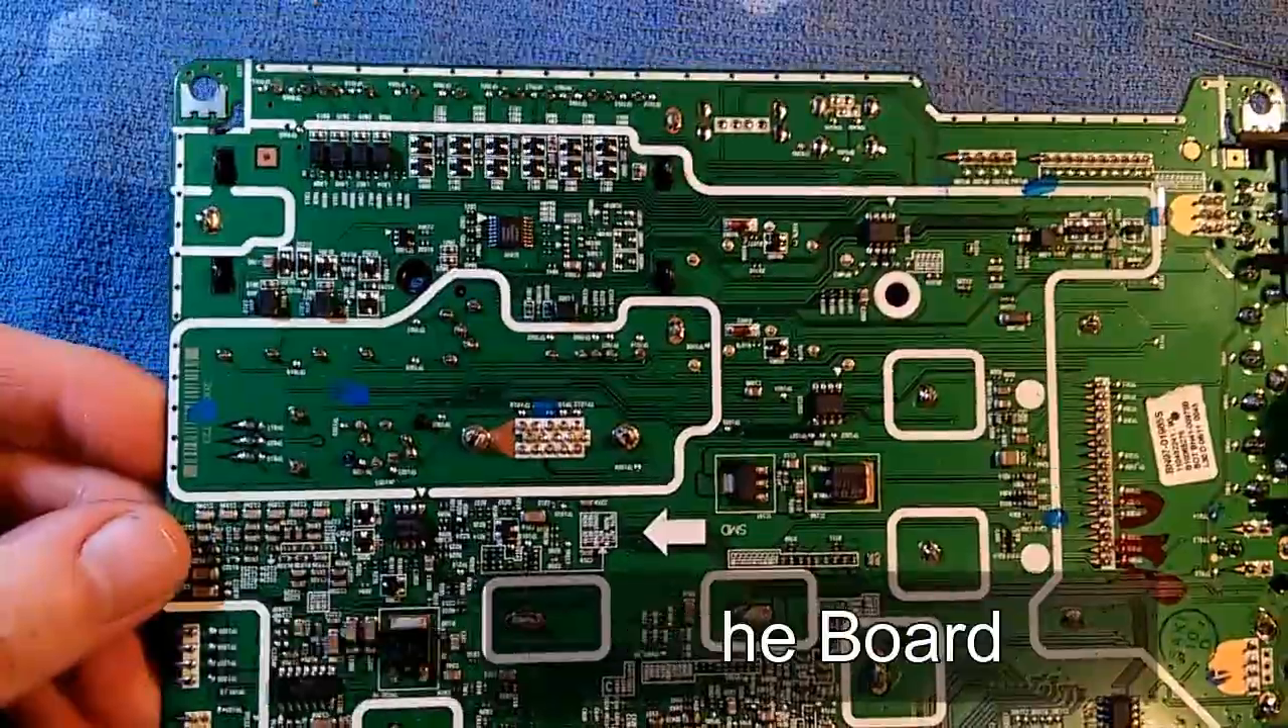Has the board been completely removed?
Yes.